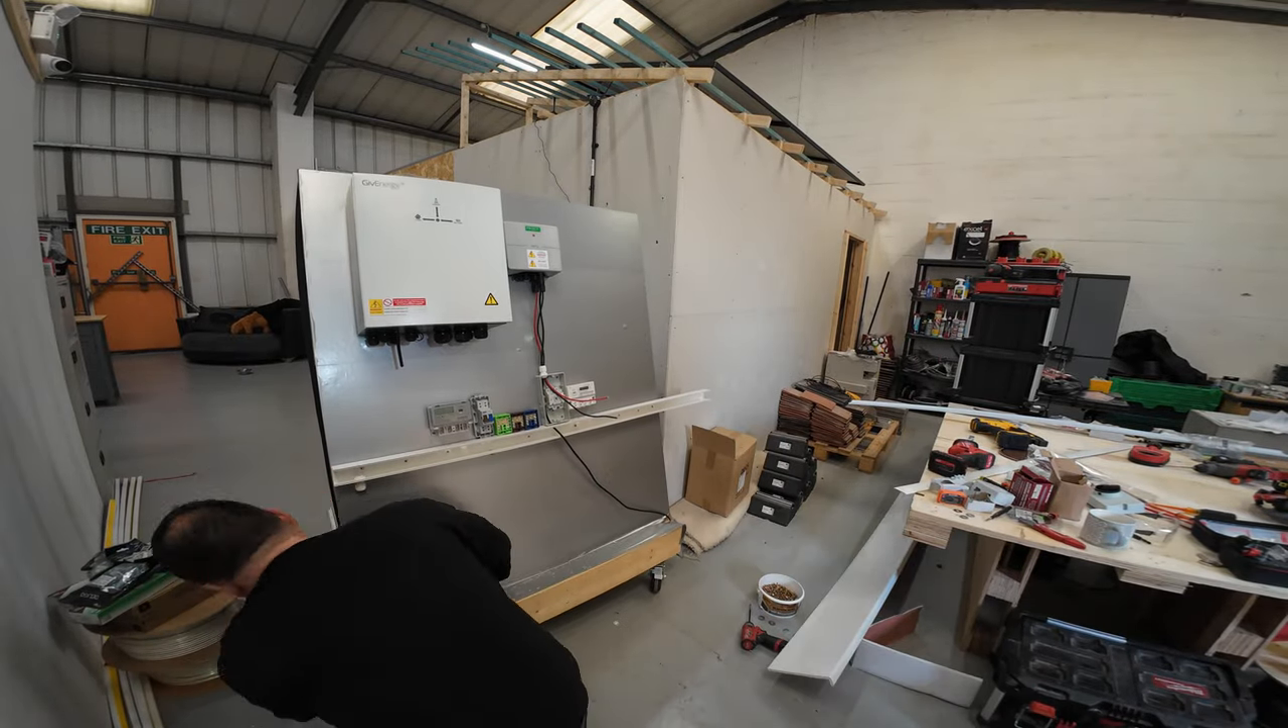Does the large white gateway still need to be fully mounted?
No.